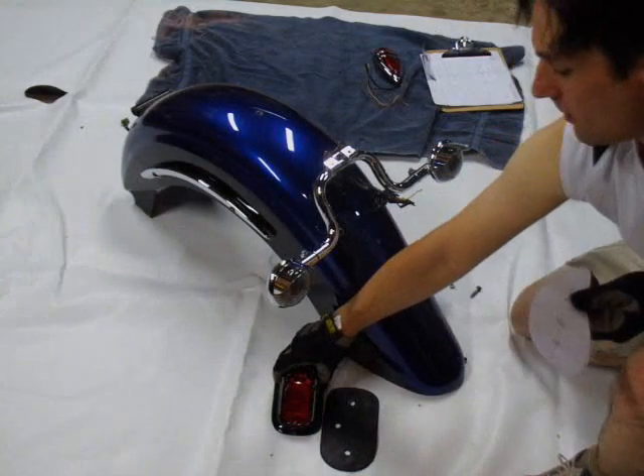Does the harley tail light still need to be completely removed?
No.